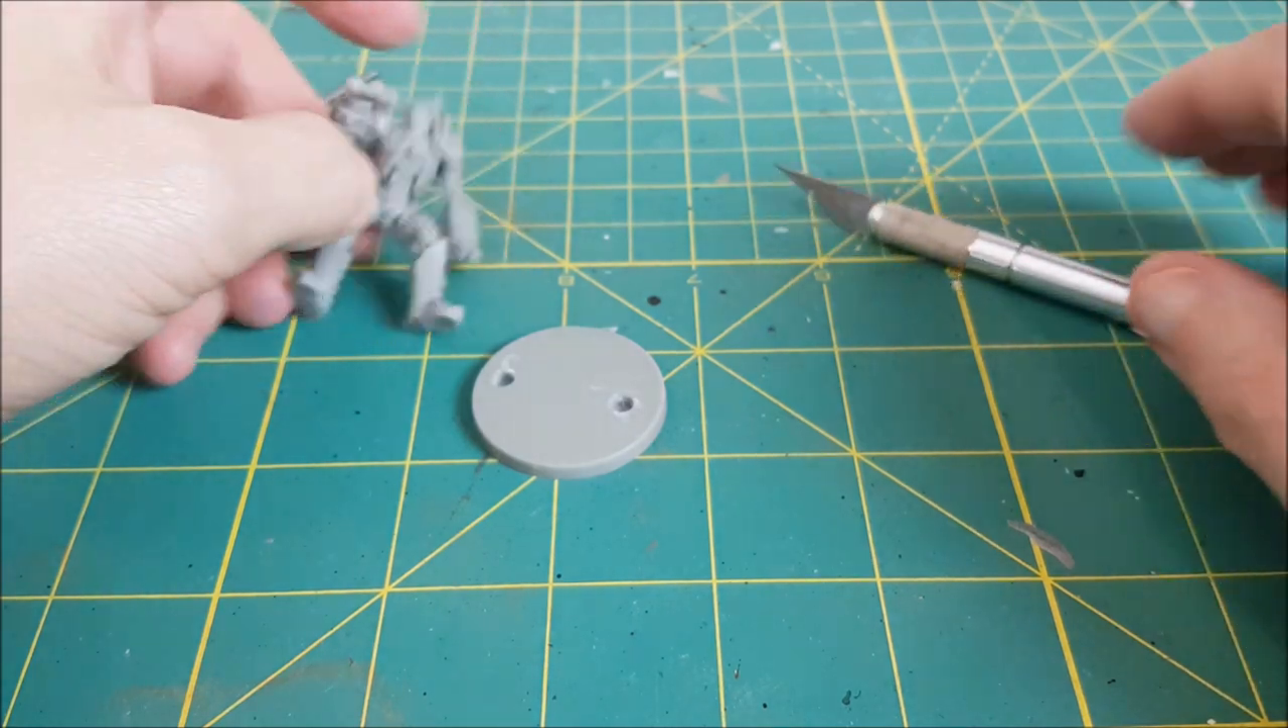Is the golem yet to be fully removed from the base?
No.